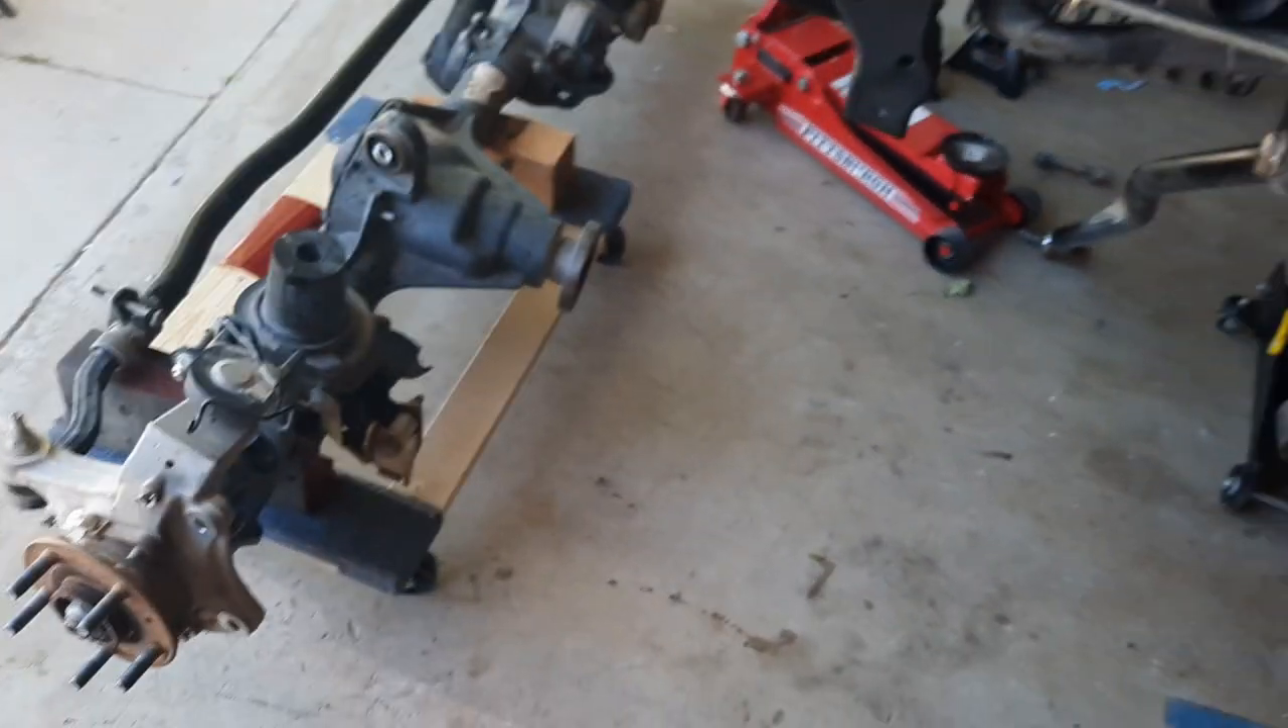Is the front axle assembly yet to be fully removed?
No.